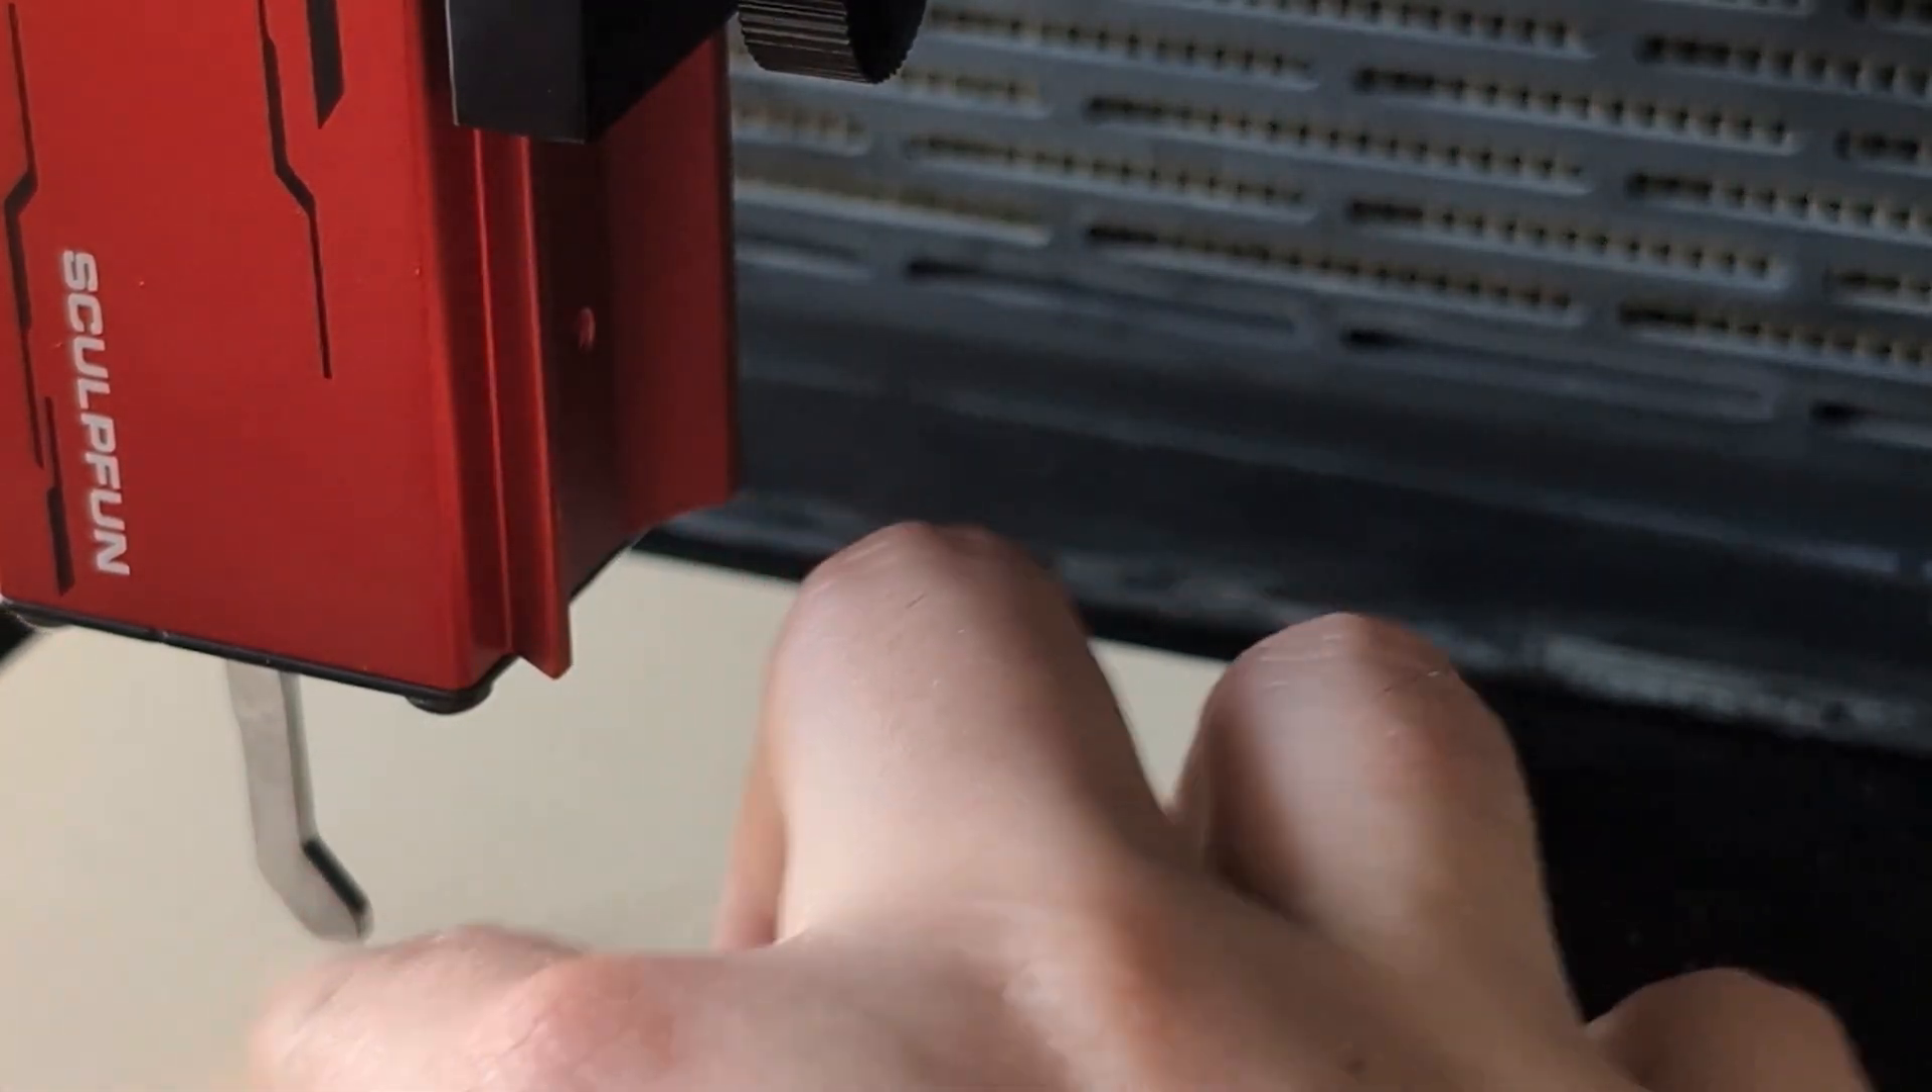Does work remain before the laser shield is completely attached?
Yes.